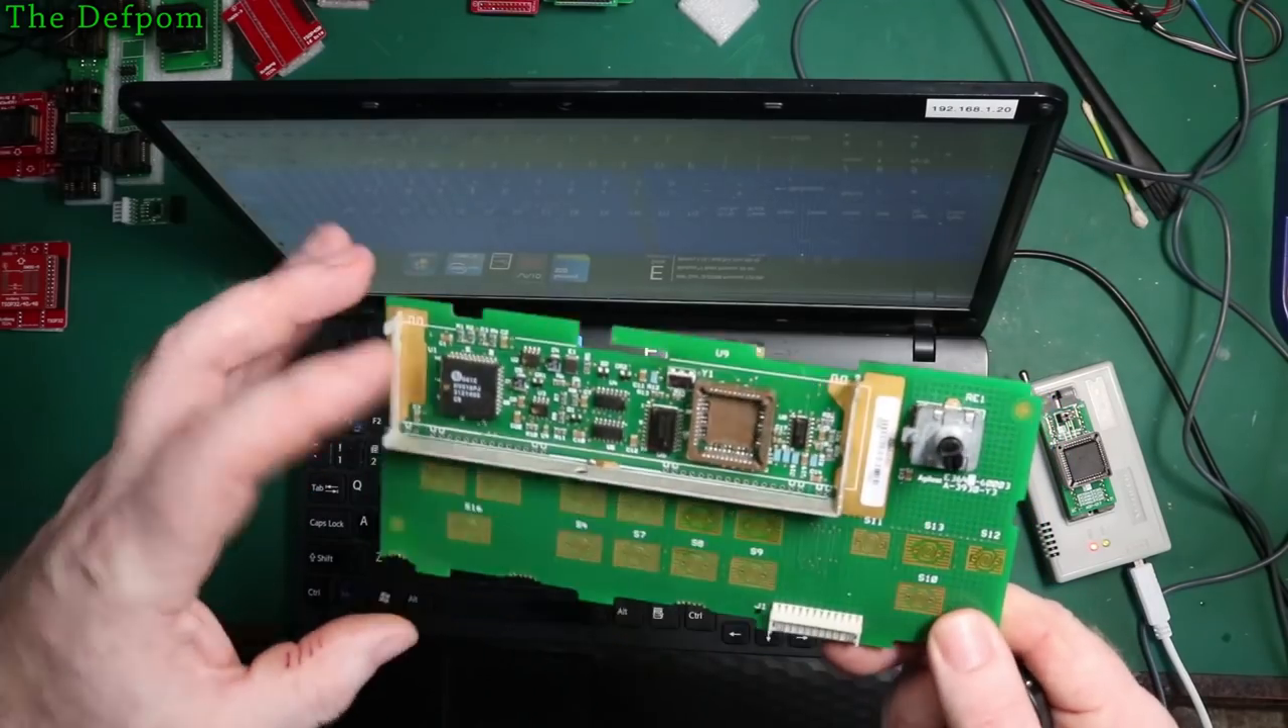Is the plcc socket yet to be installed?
No.